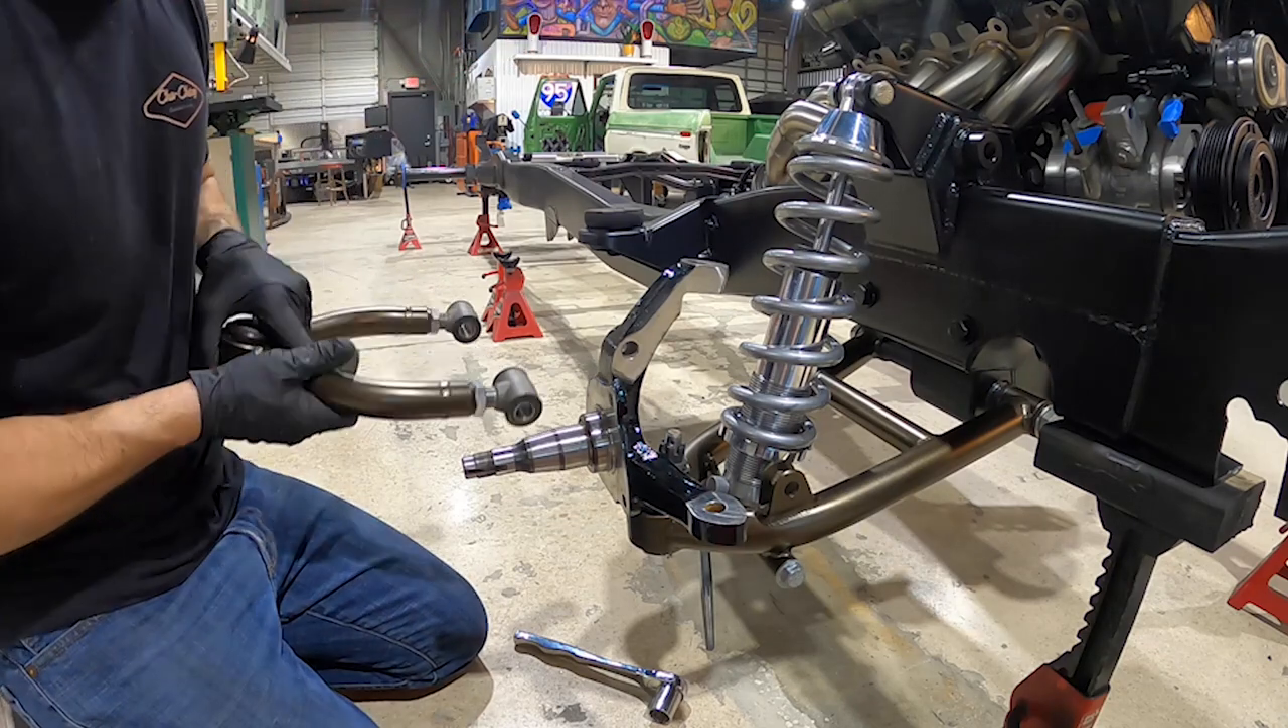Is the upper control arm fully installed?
No.